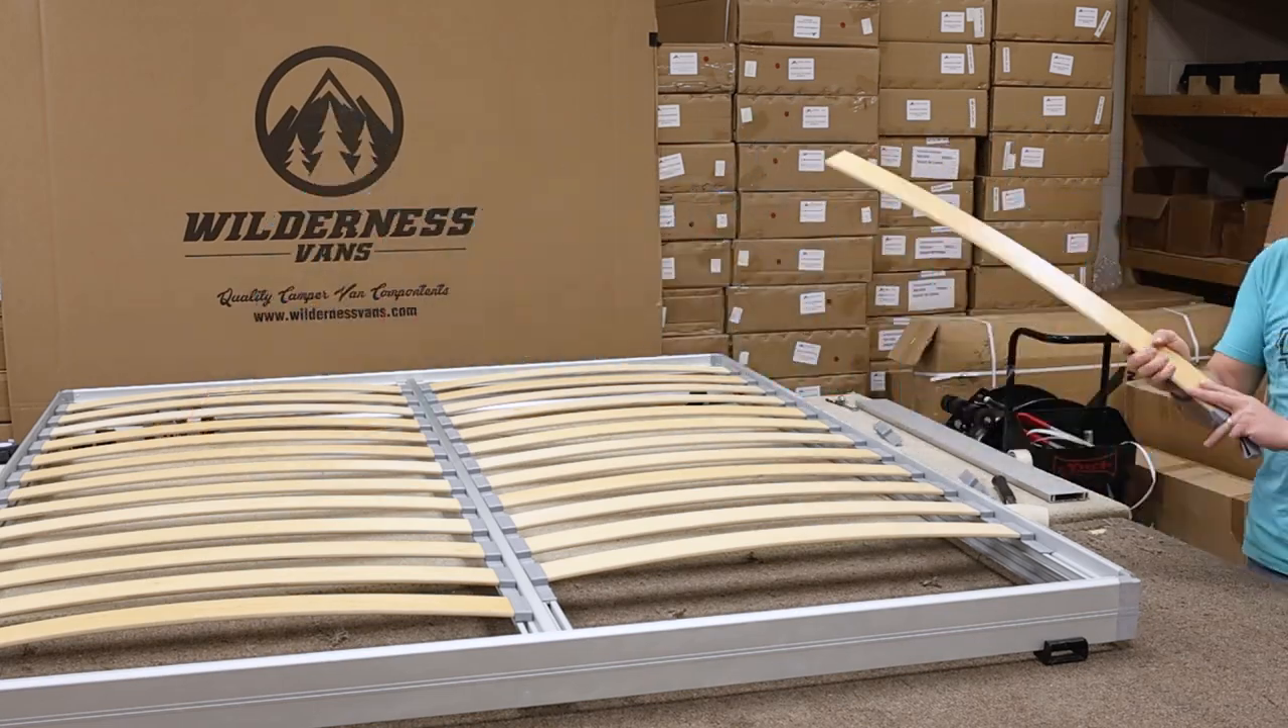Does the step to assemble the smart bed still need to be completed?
Yes.